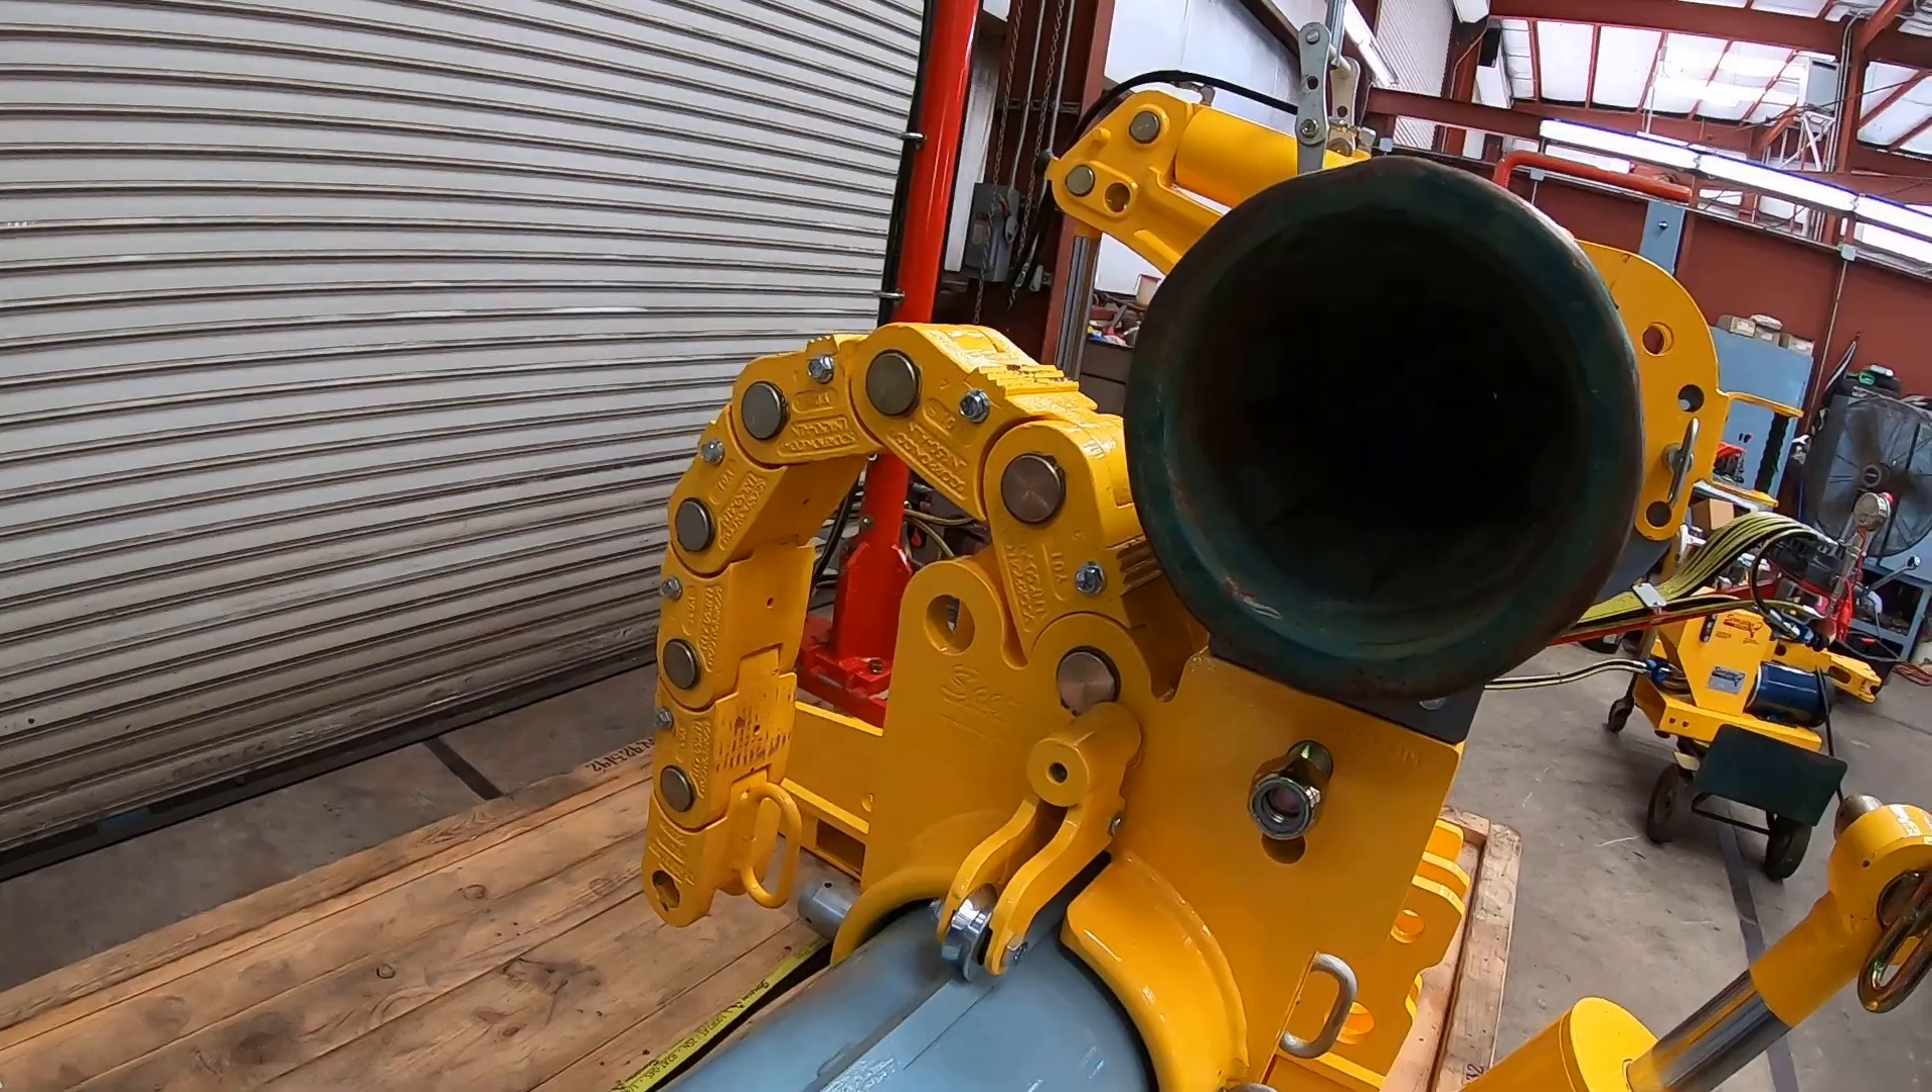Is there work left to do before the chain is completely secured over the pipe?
Yes.